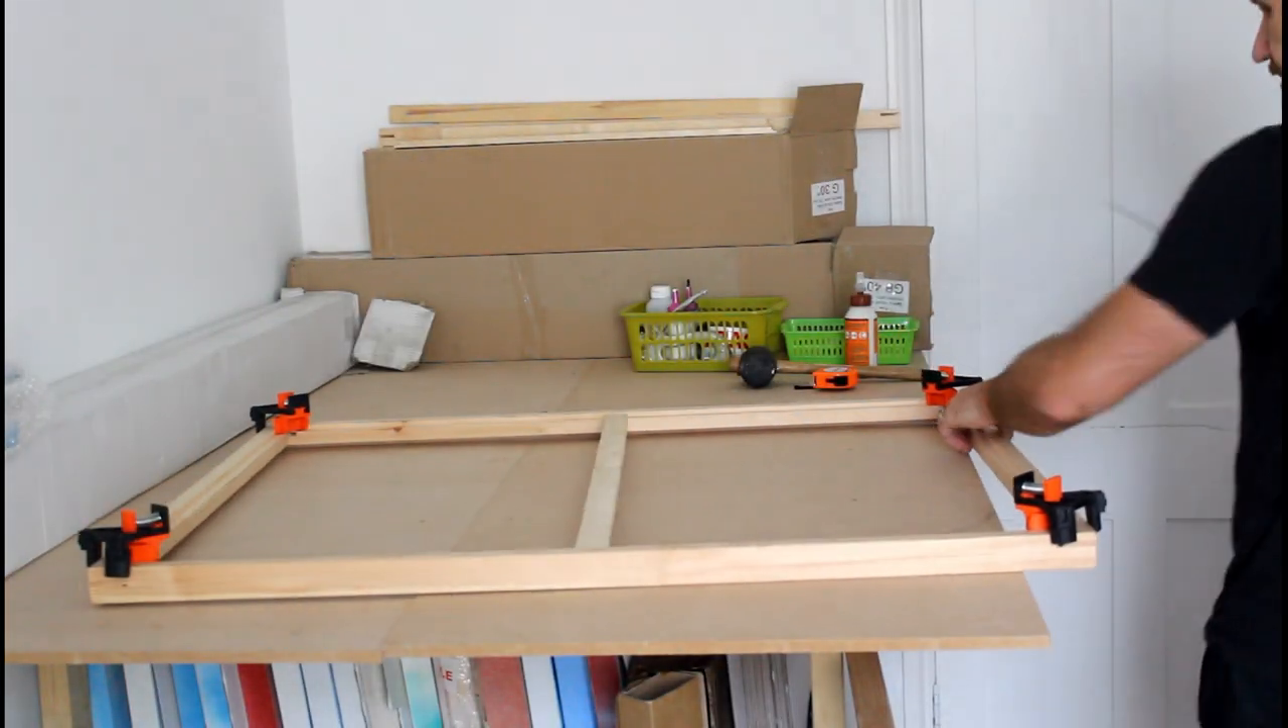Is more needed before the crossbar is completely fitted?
No.